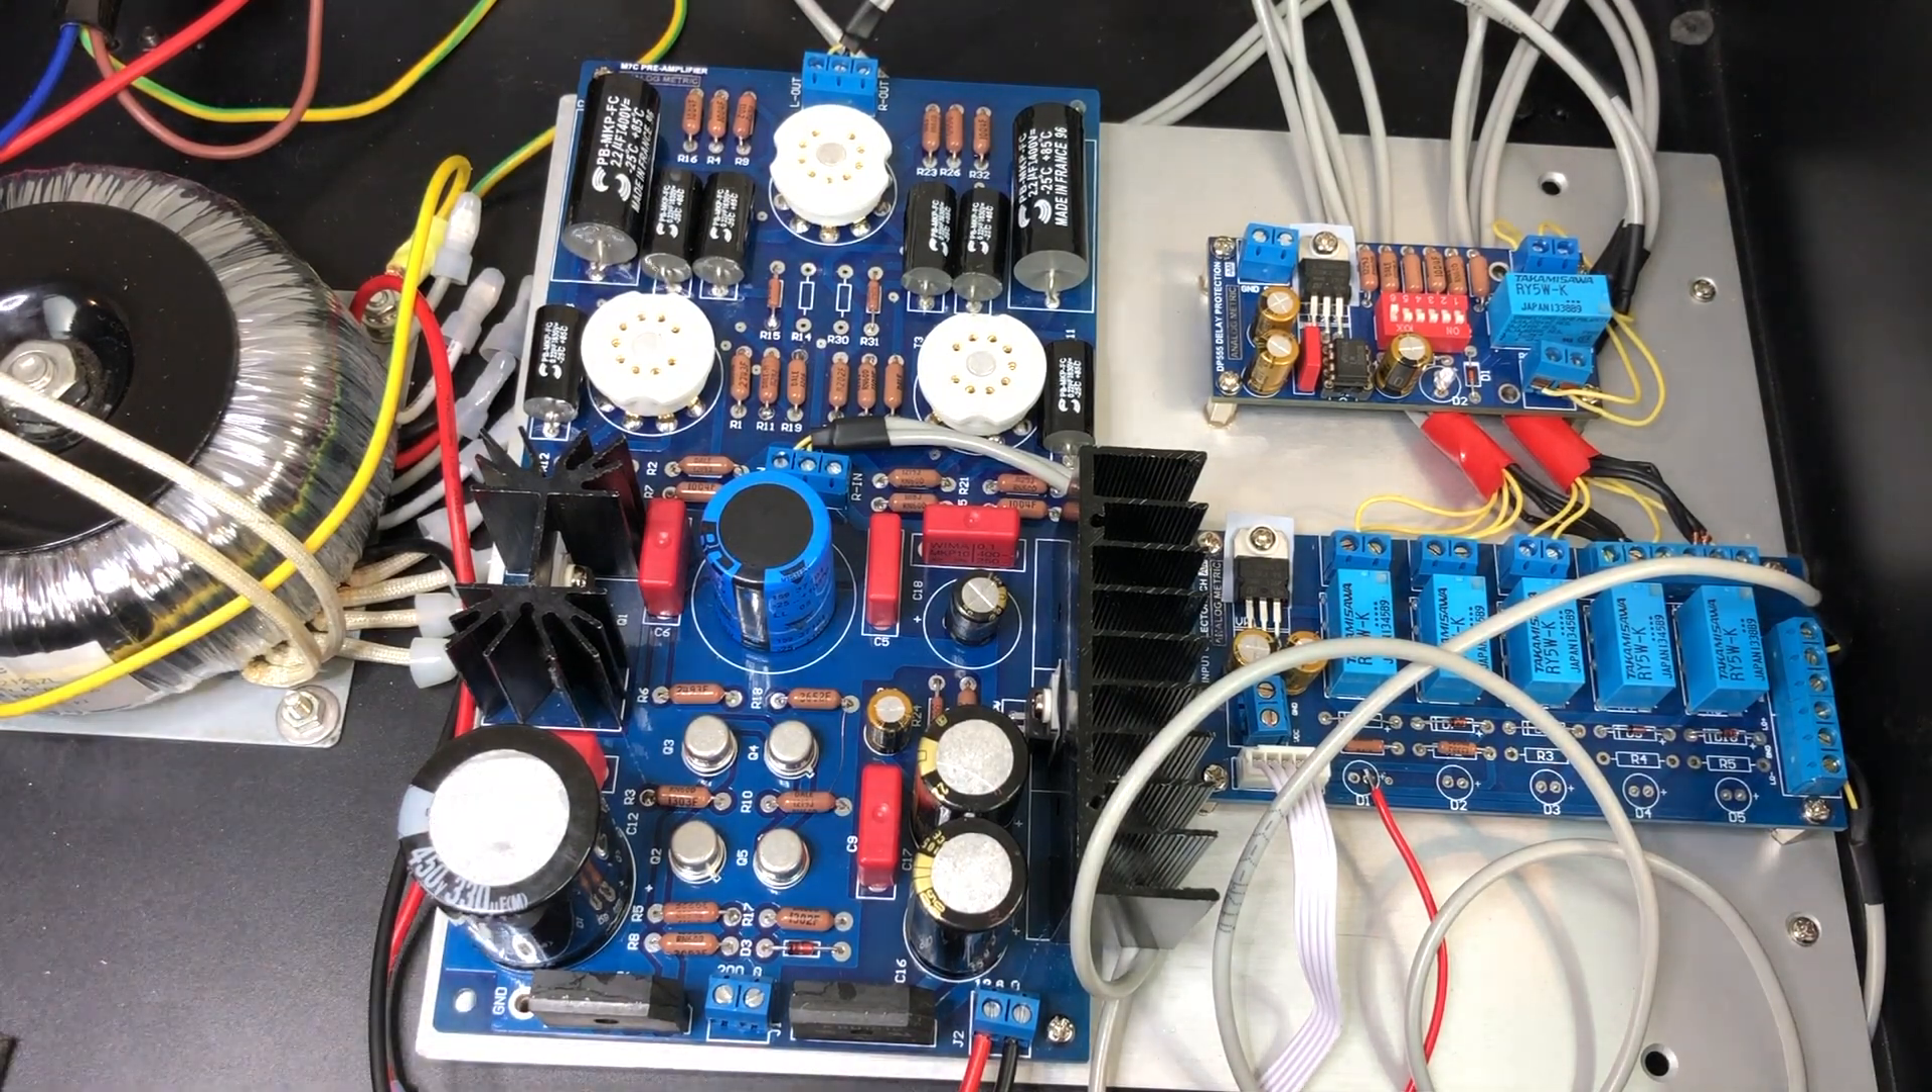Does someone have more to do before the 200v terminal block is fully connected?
Yes.